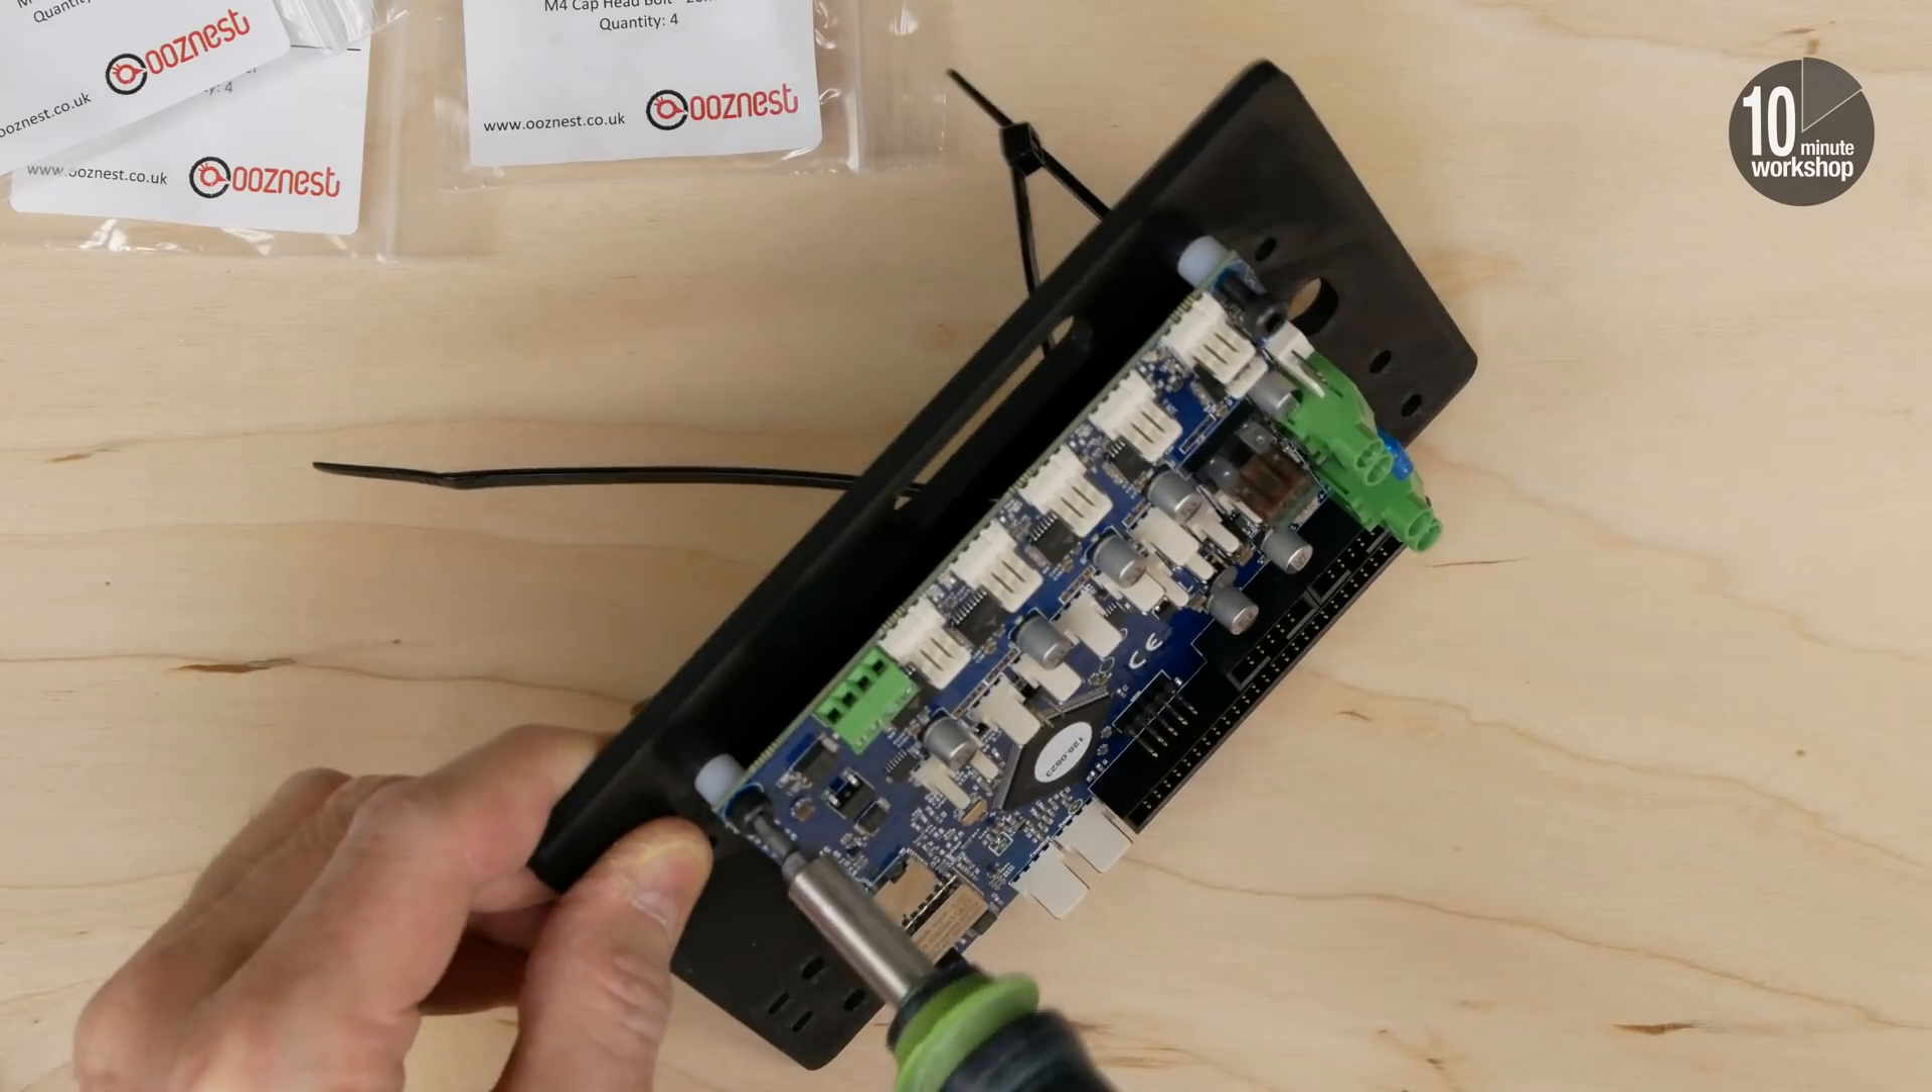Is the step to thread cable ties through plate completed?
Yes.